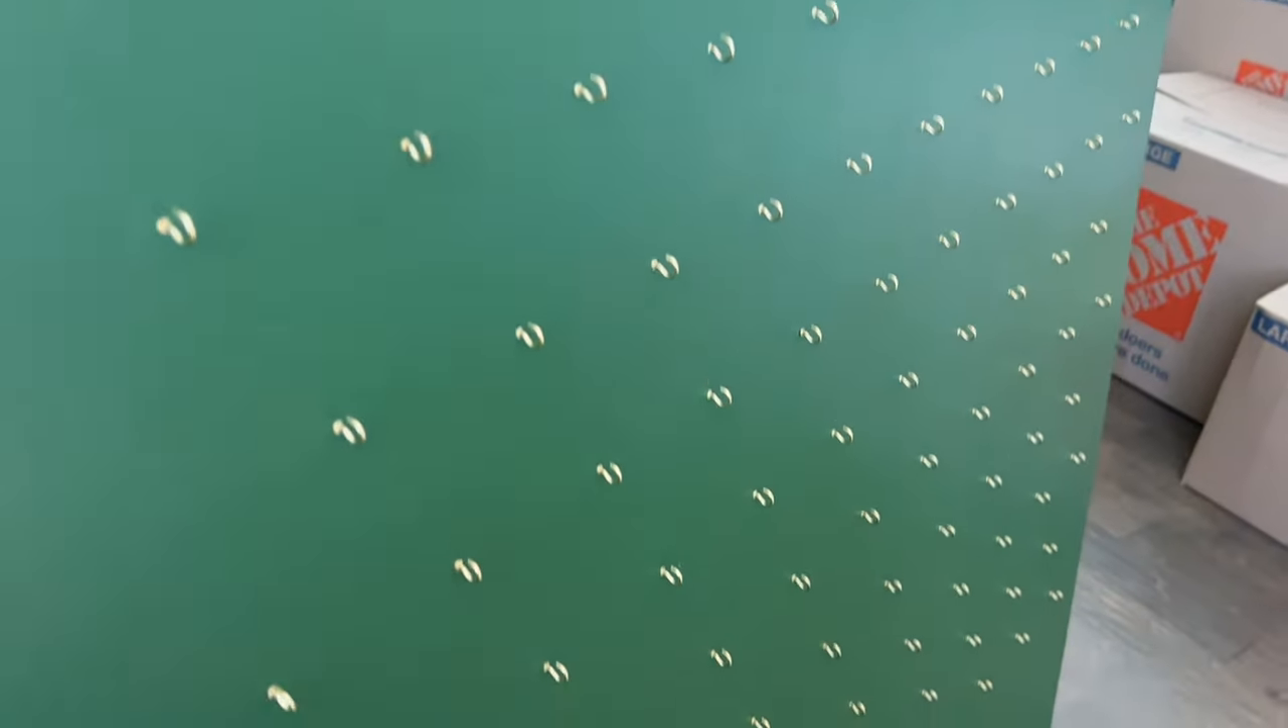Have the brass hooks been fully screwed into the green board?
Yes.